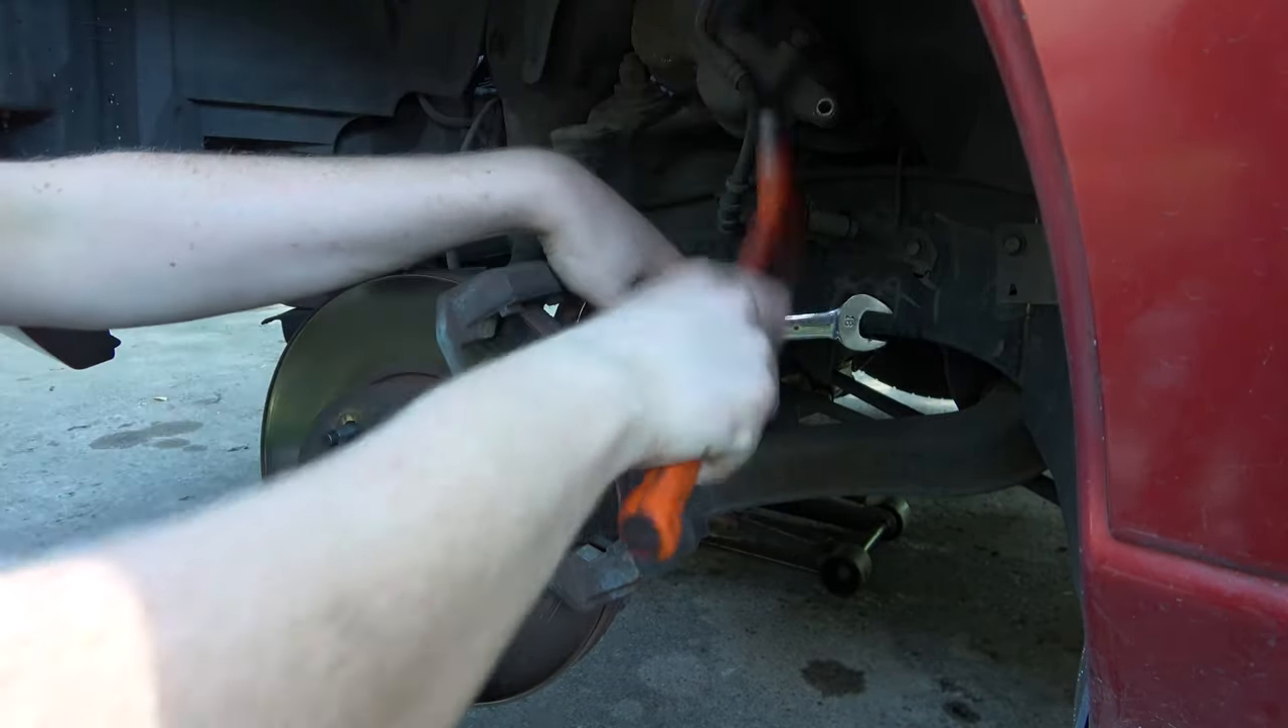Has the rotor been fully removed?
No.